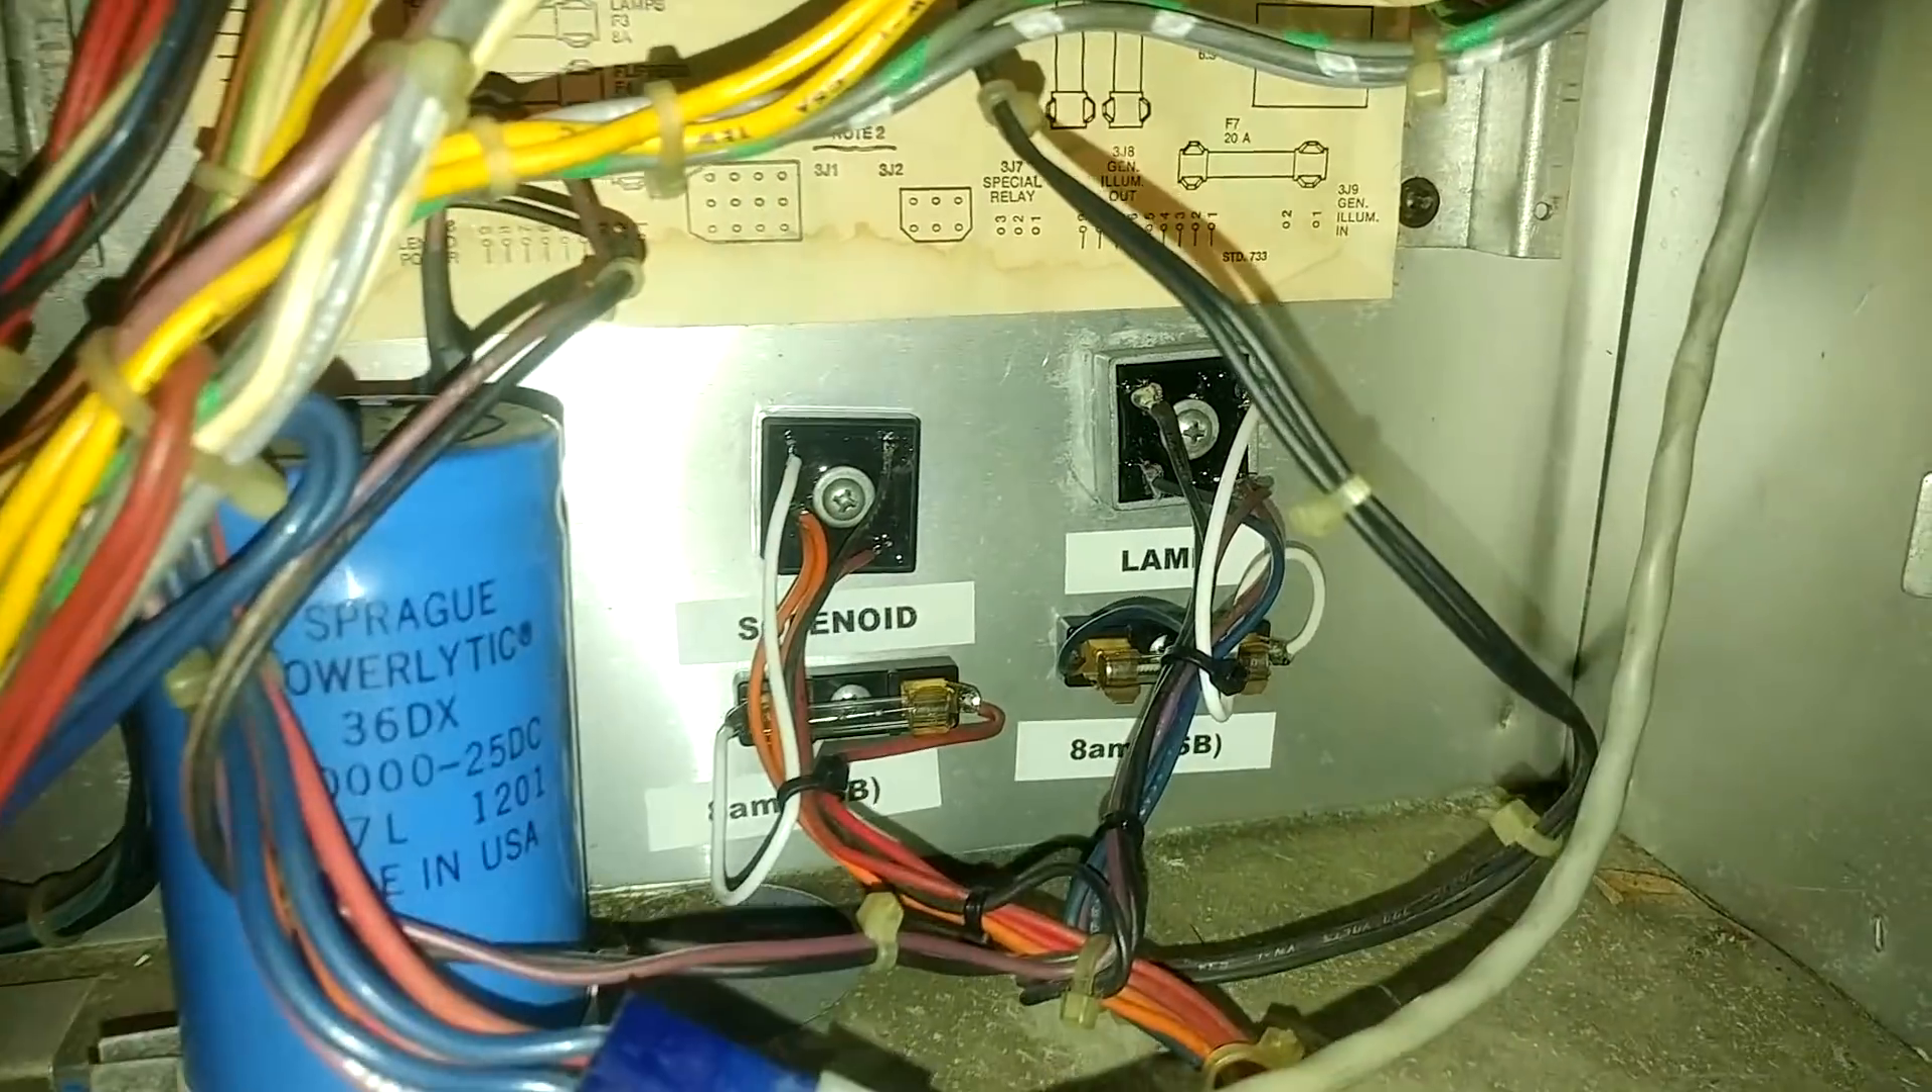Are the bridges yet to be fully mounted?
No.